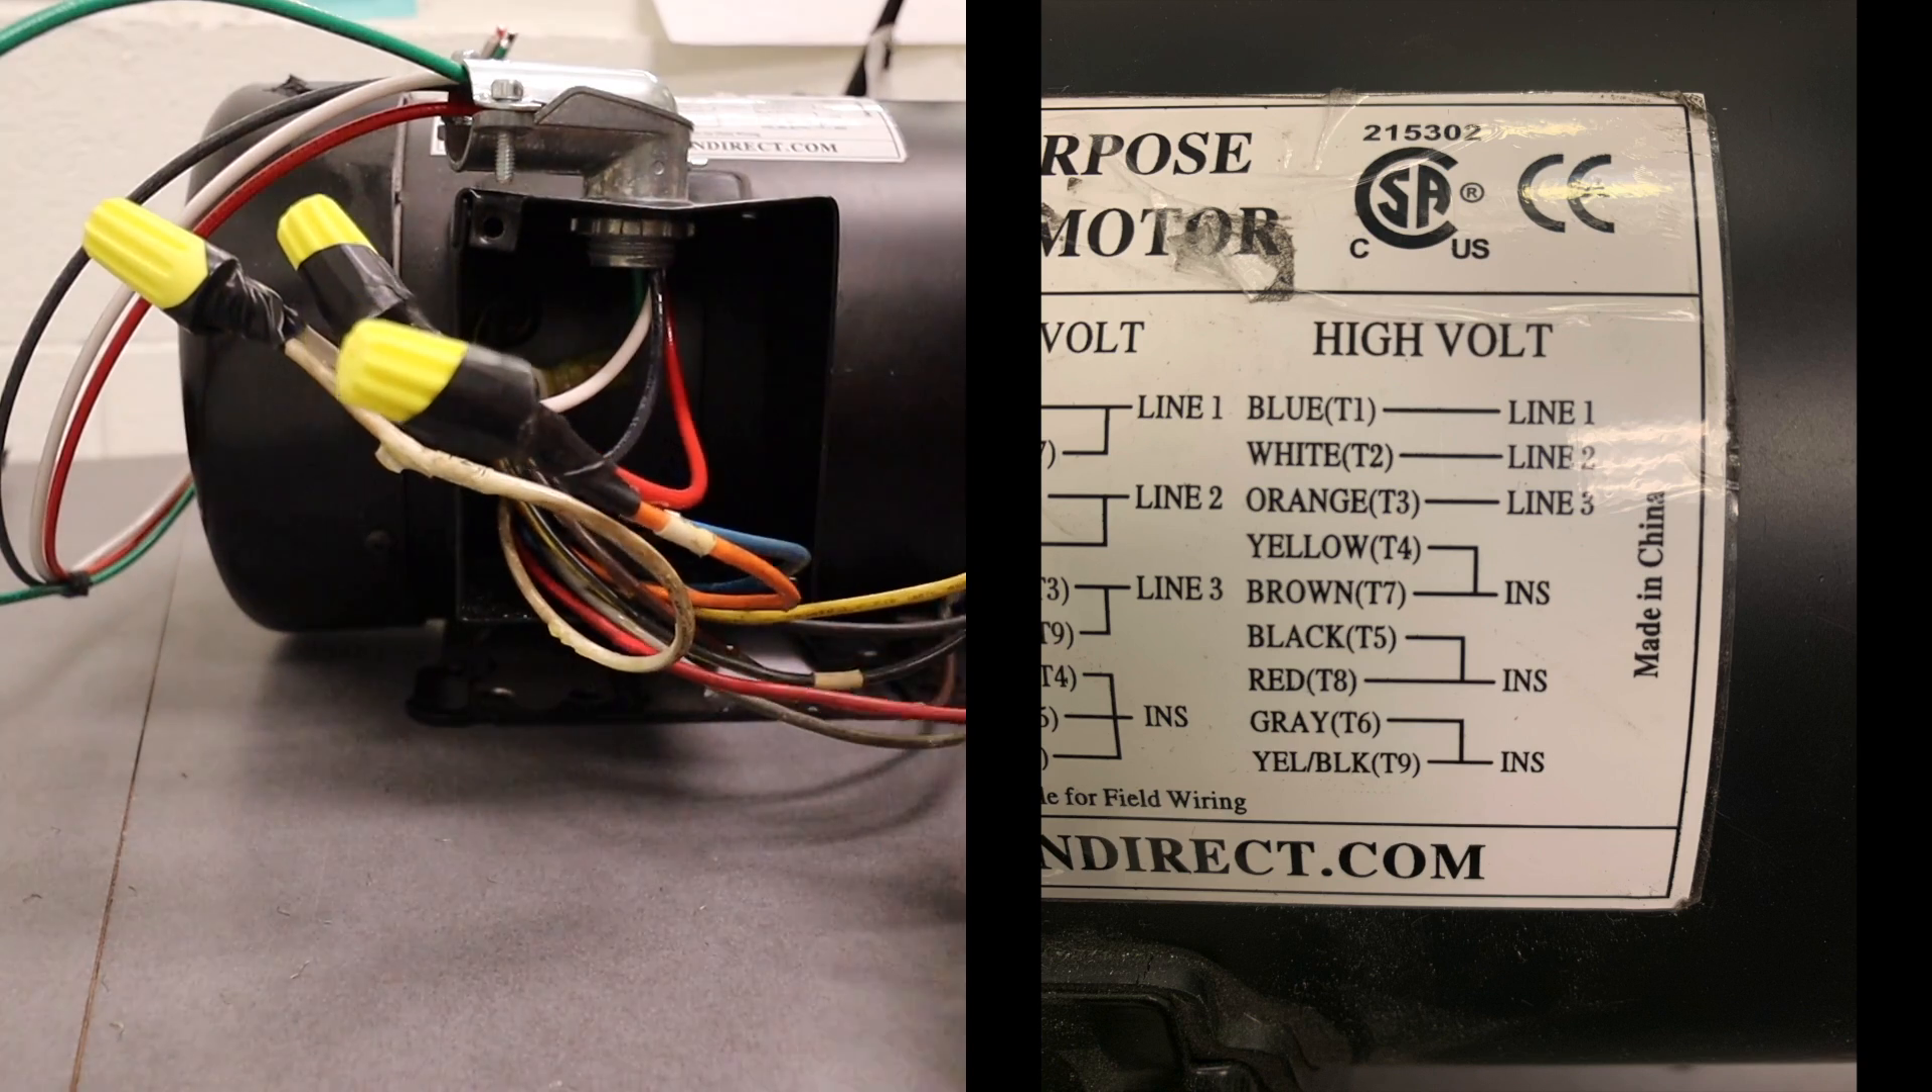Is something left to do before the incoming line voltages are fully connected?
No.